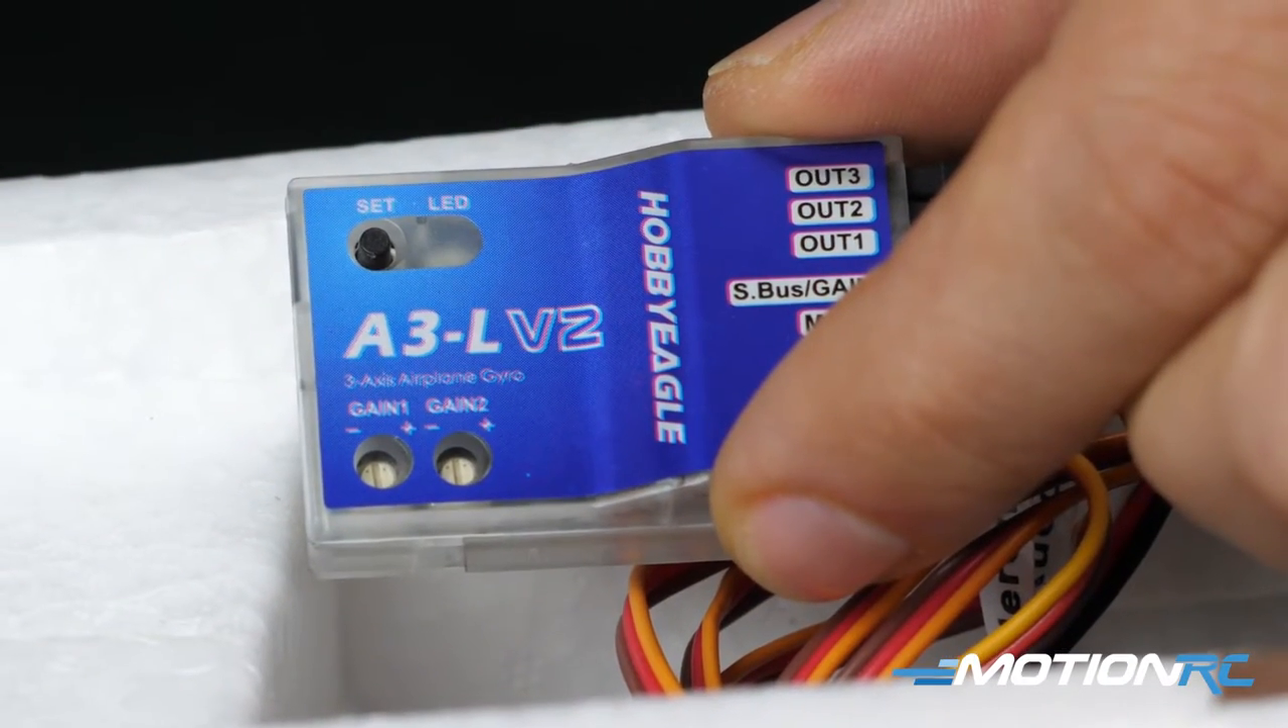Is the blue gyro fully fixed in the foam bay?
No.